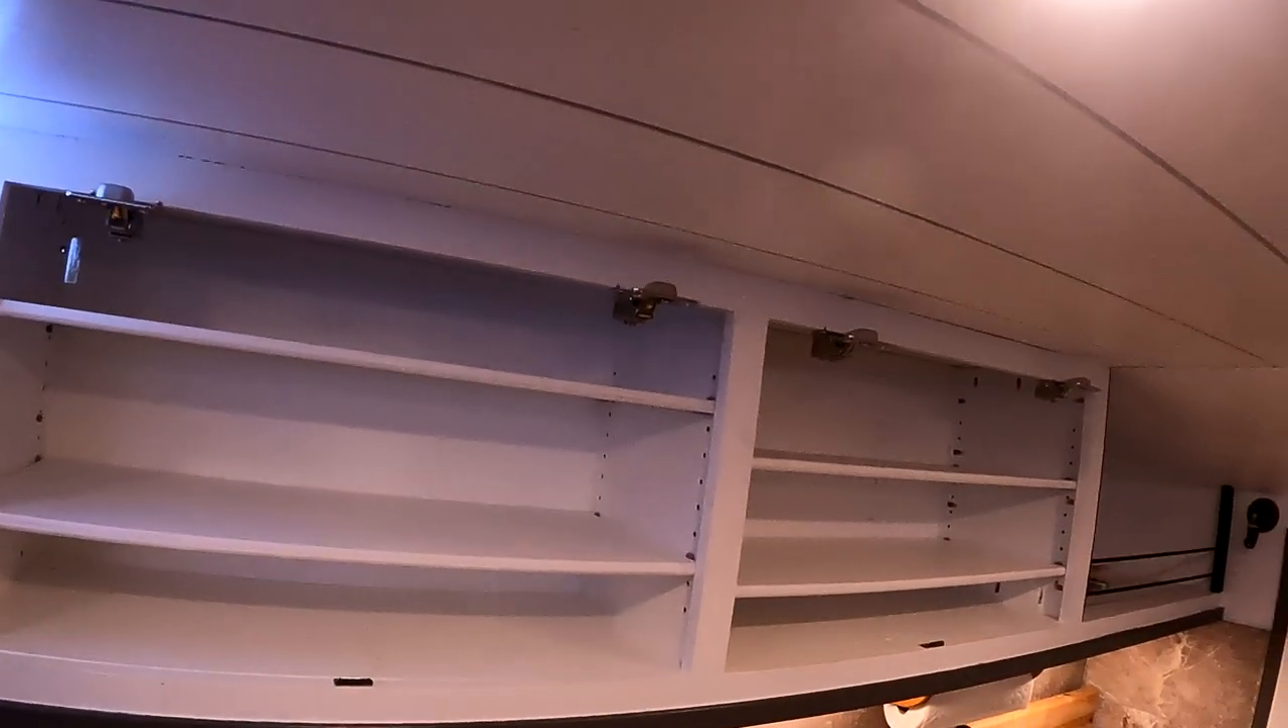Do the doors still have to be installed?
Yes.